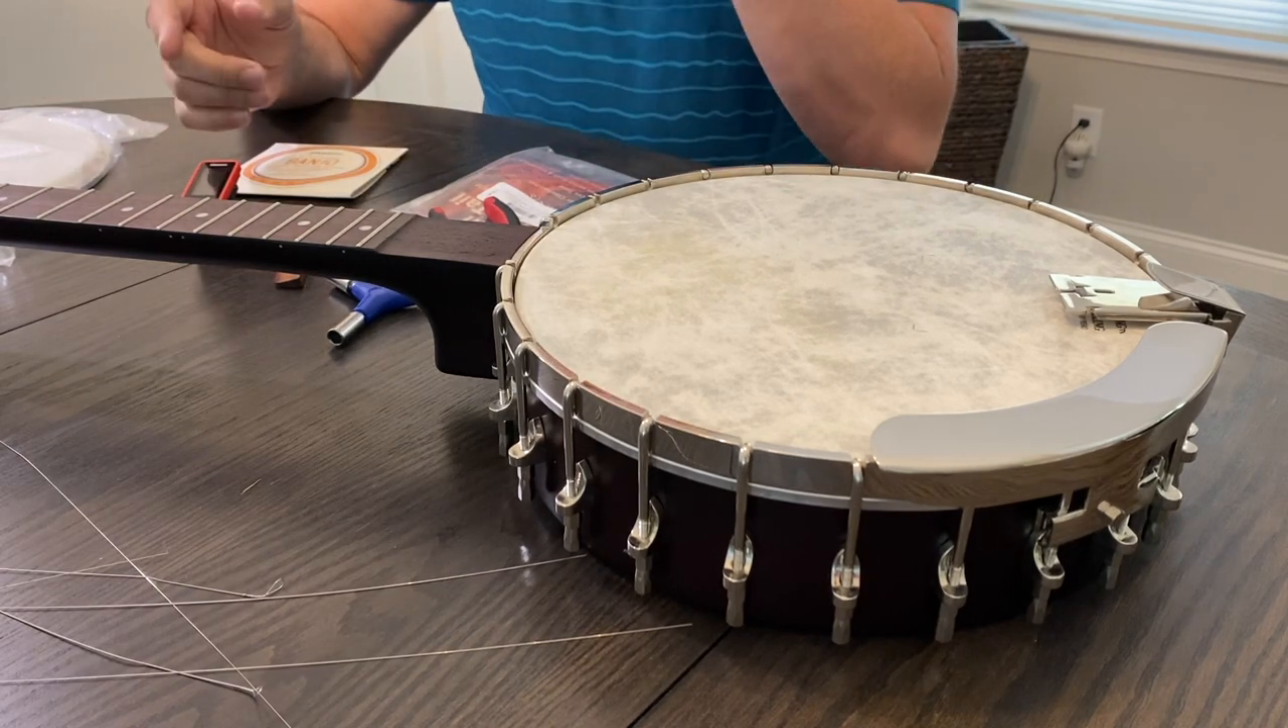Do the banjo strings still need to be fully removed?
No.